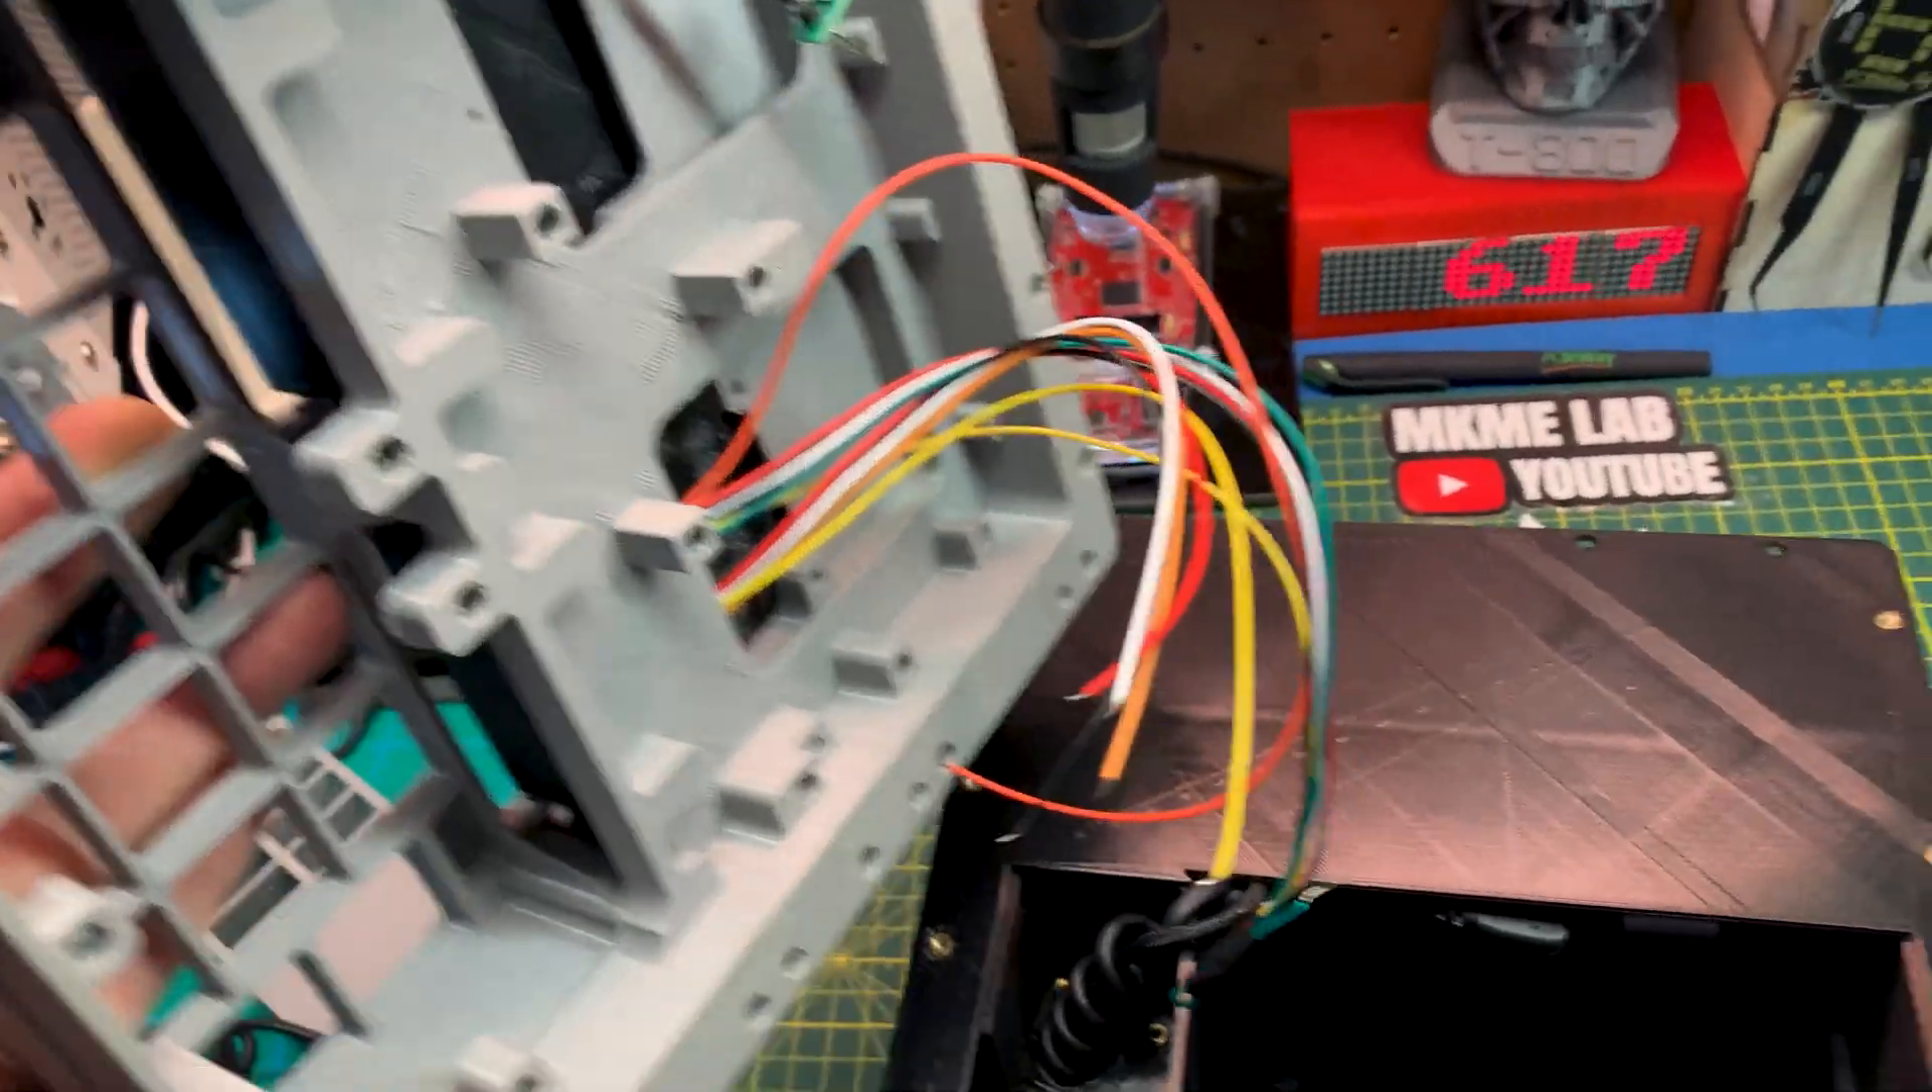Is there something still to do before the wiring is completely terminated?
Yes.